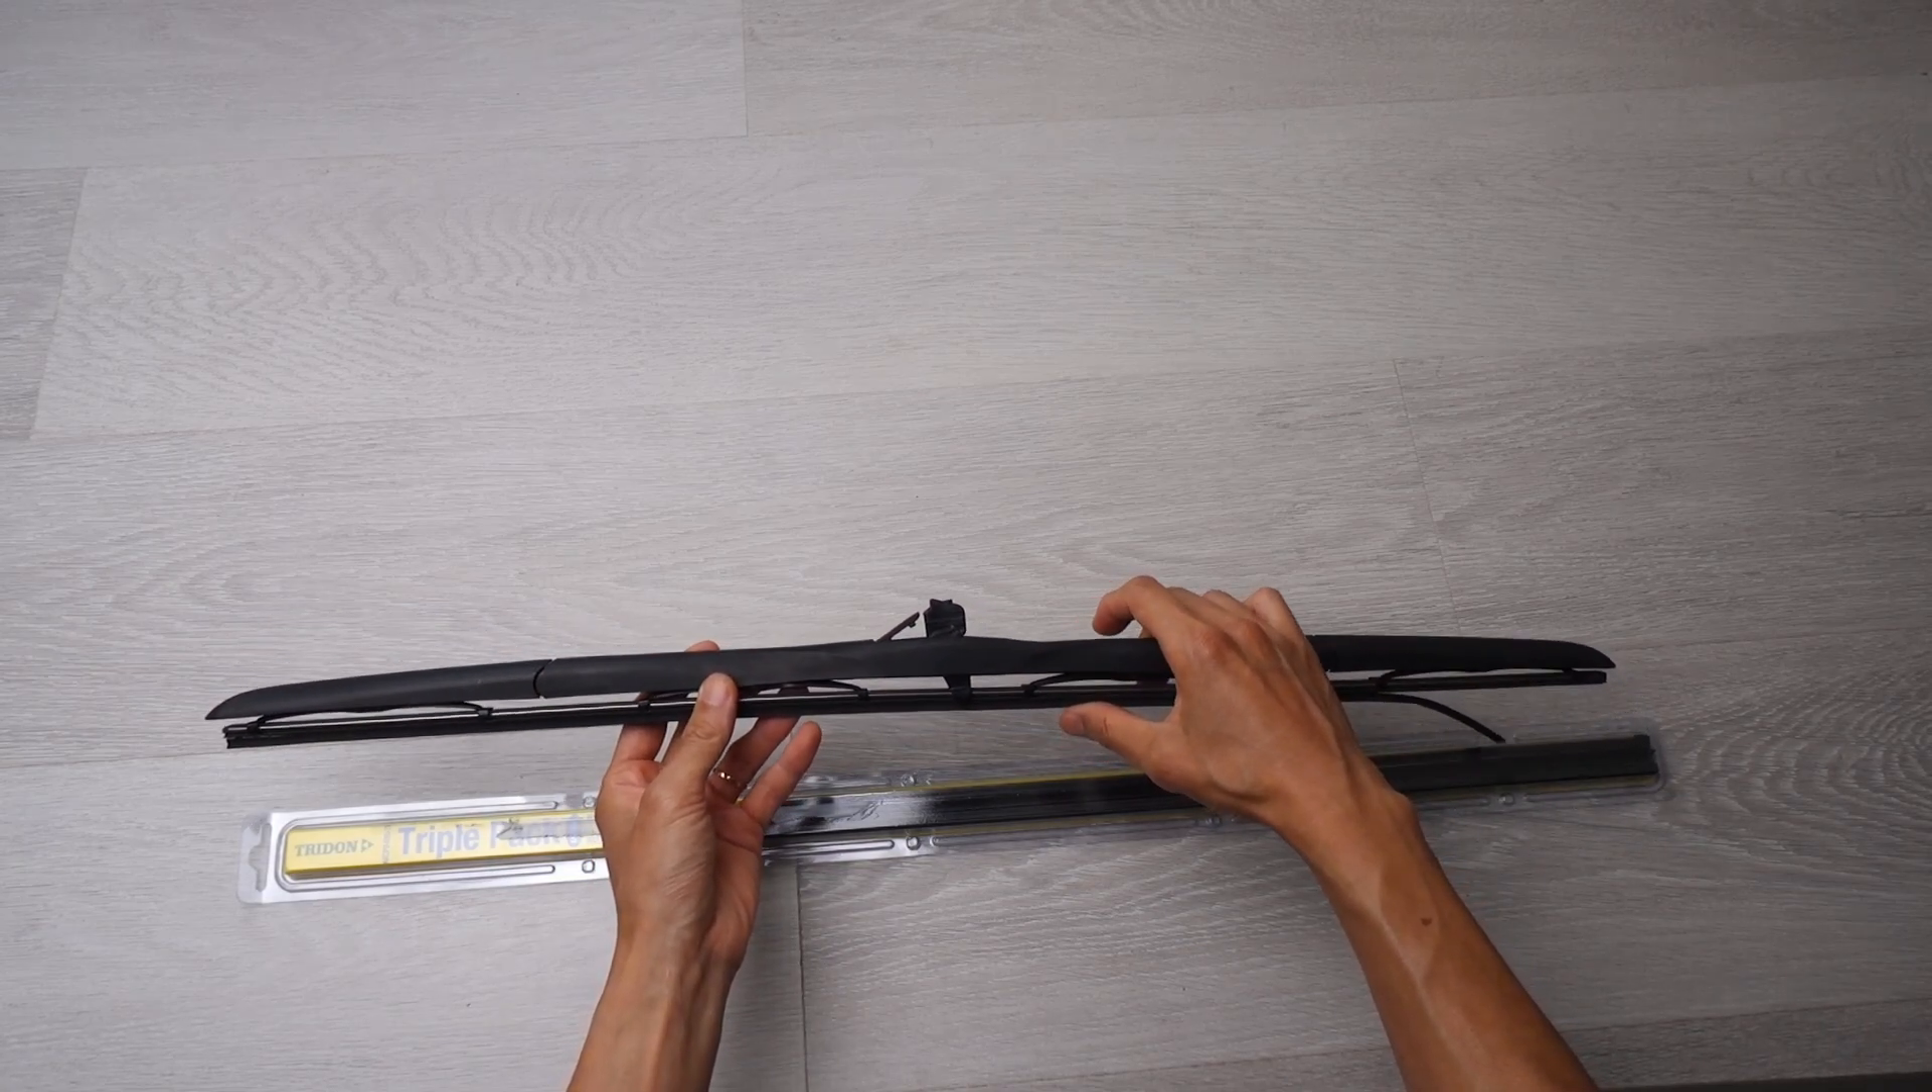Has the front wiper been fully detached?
Yes.